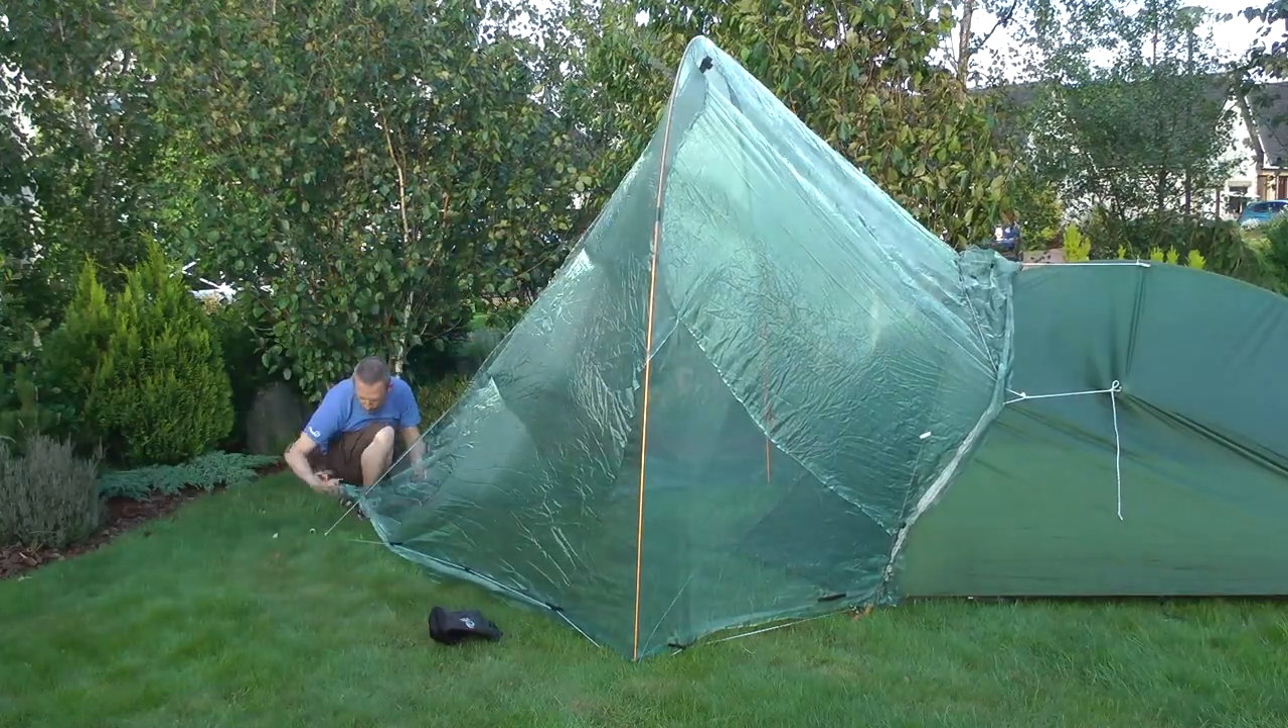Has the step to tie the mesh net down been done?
No.